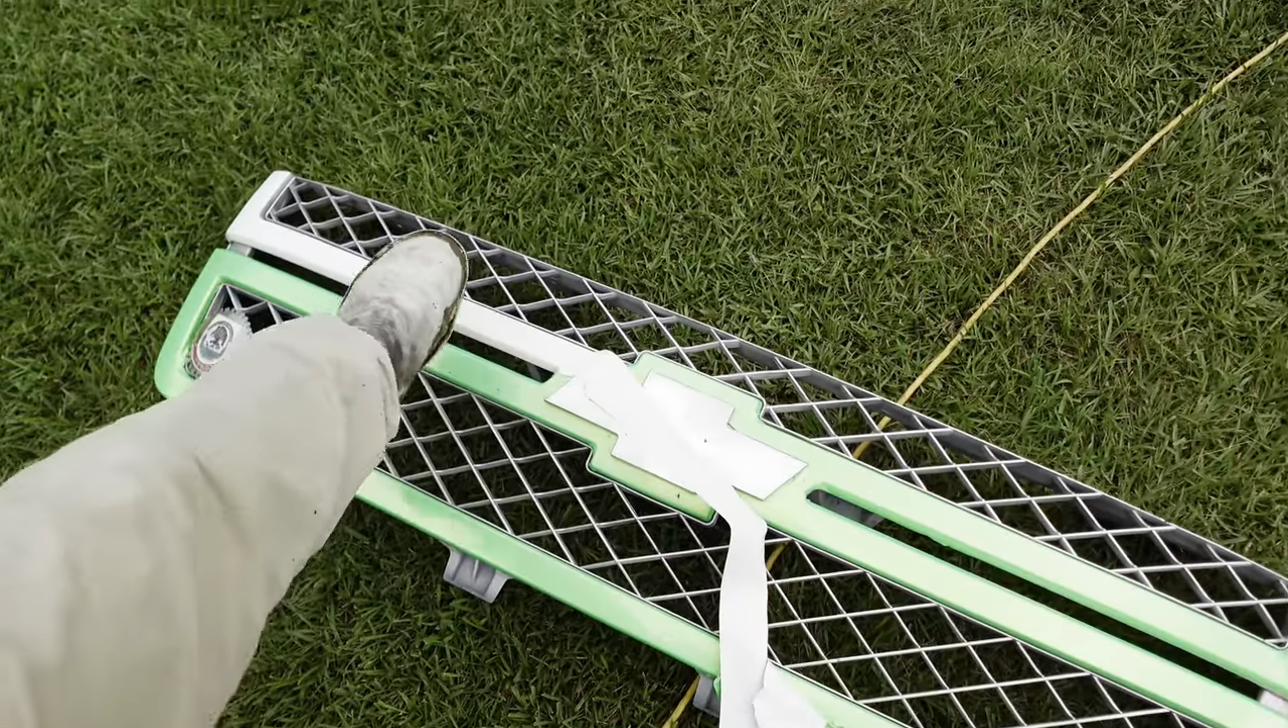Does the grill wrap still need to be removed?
Yes.